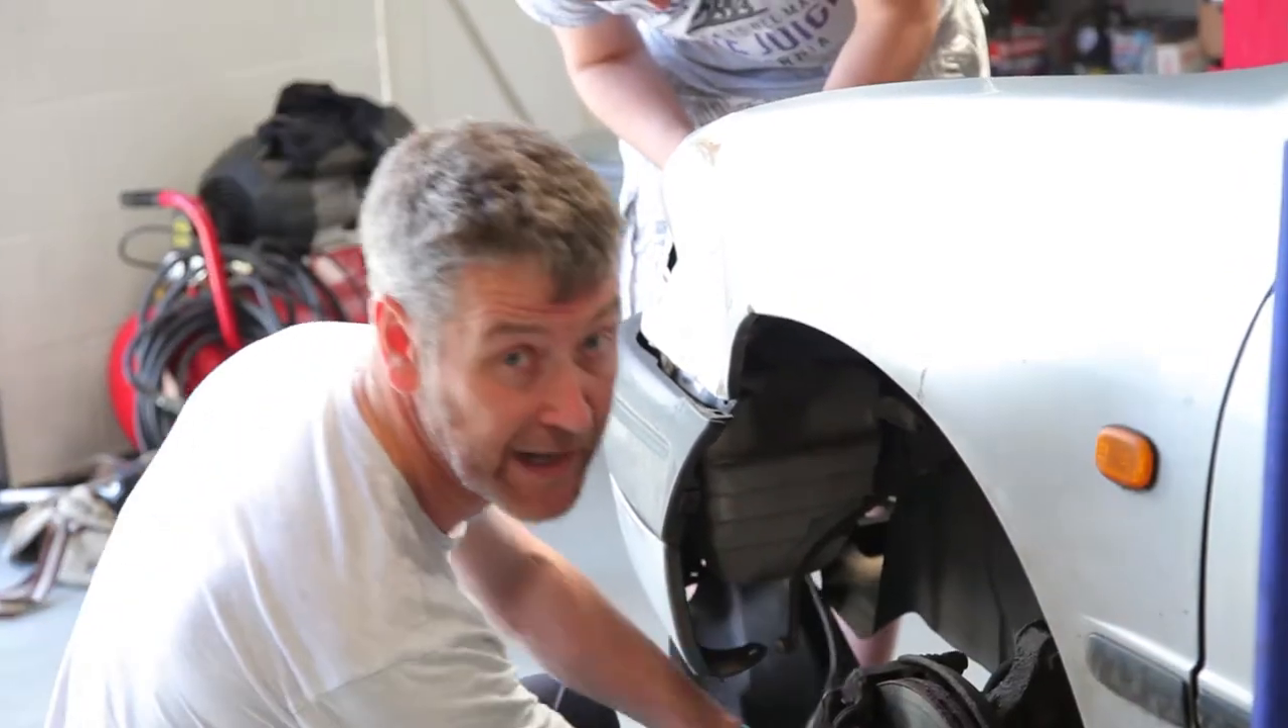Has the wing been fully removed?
No.